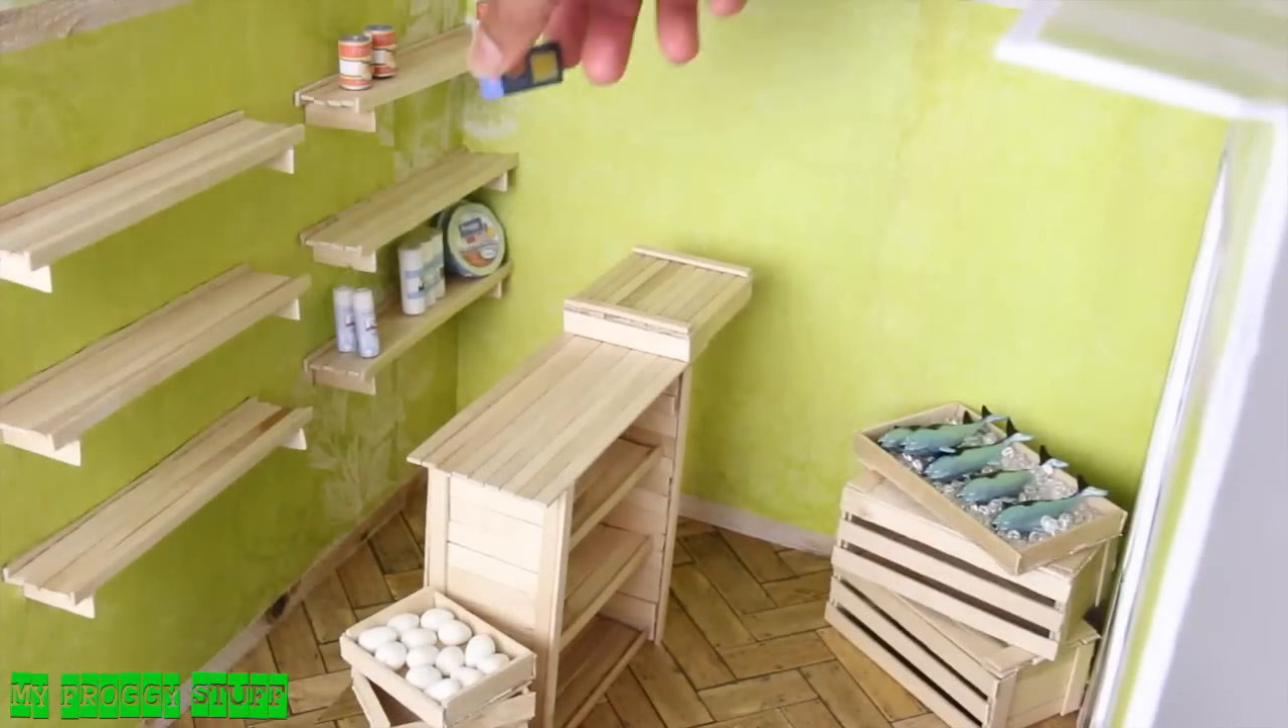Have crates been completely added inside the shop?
Yes.